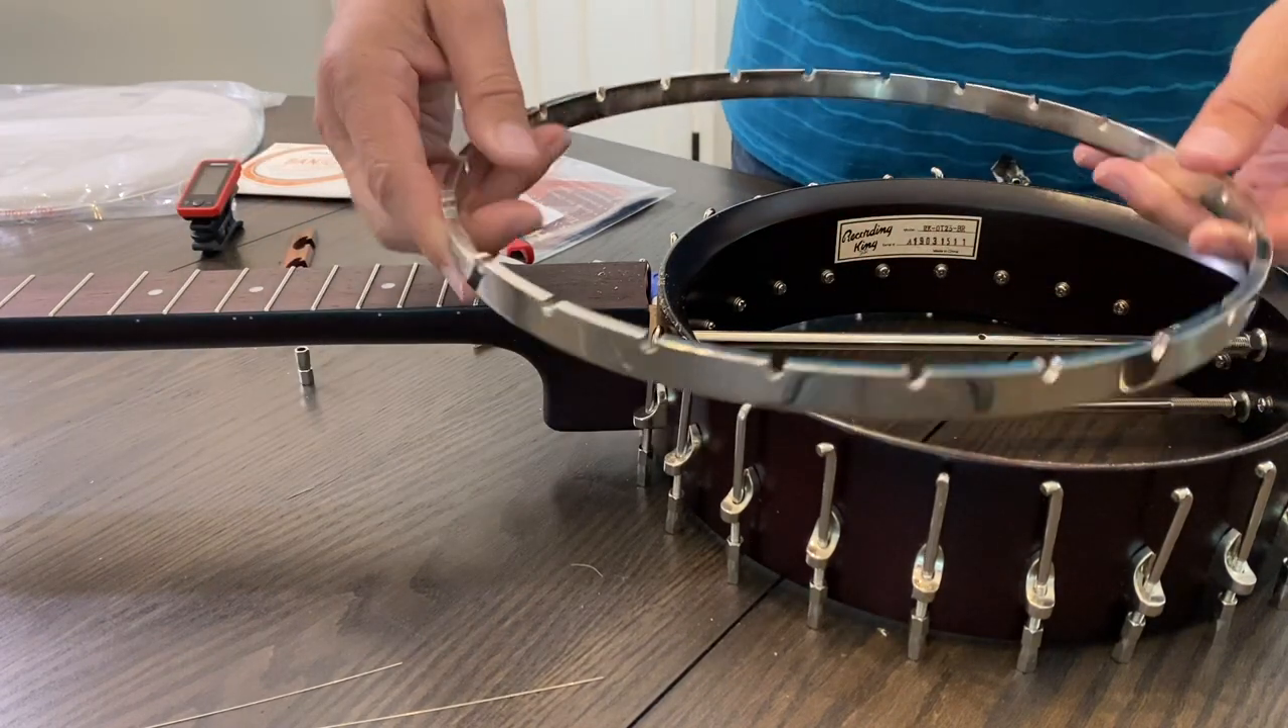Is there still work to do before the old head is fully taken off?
No.